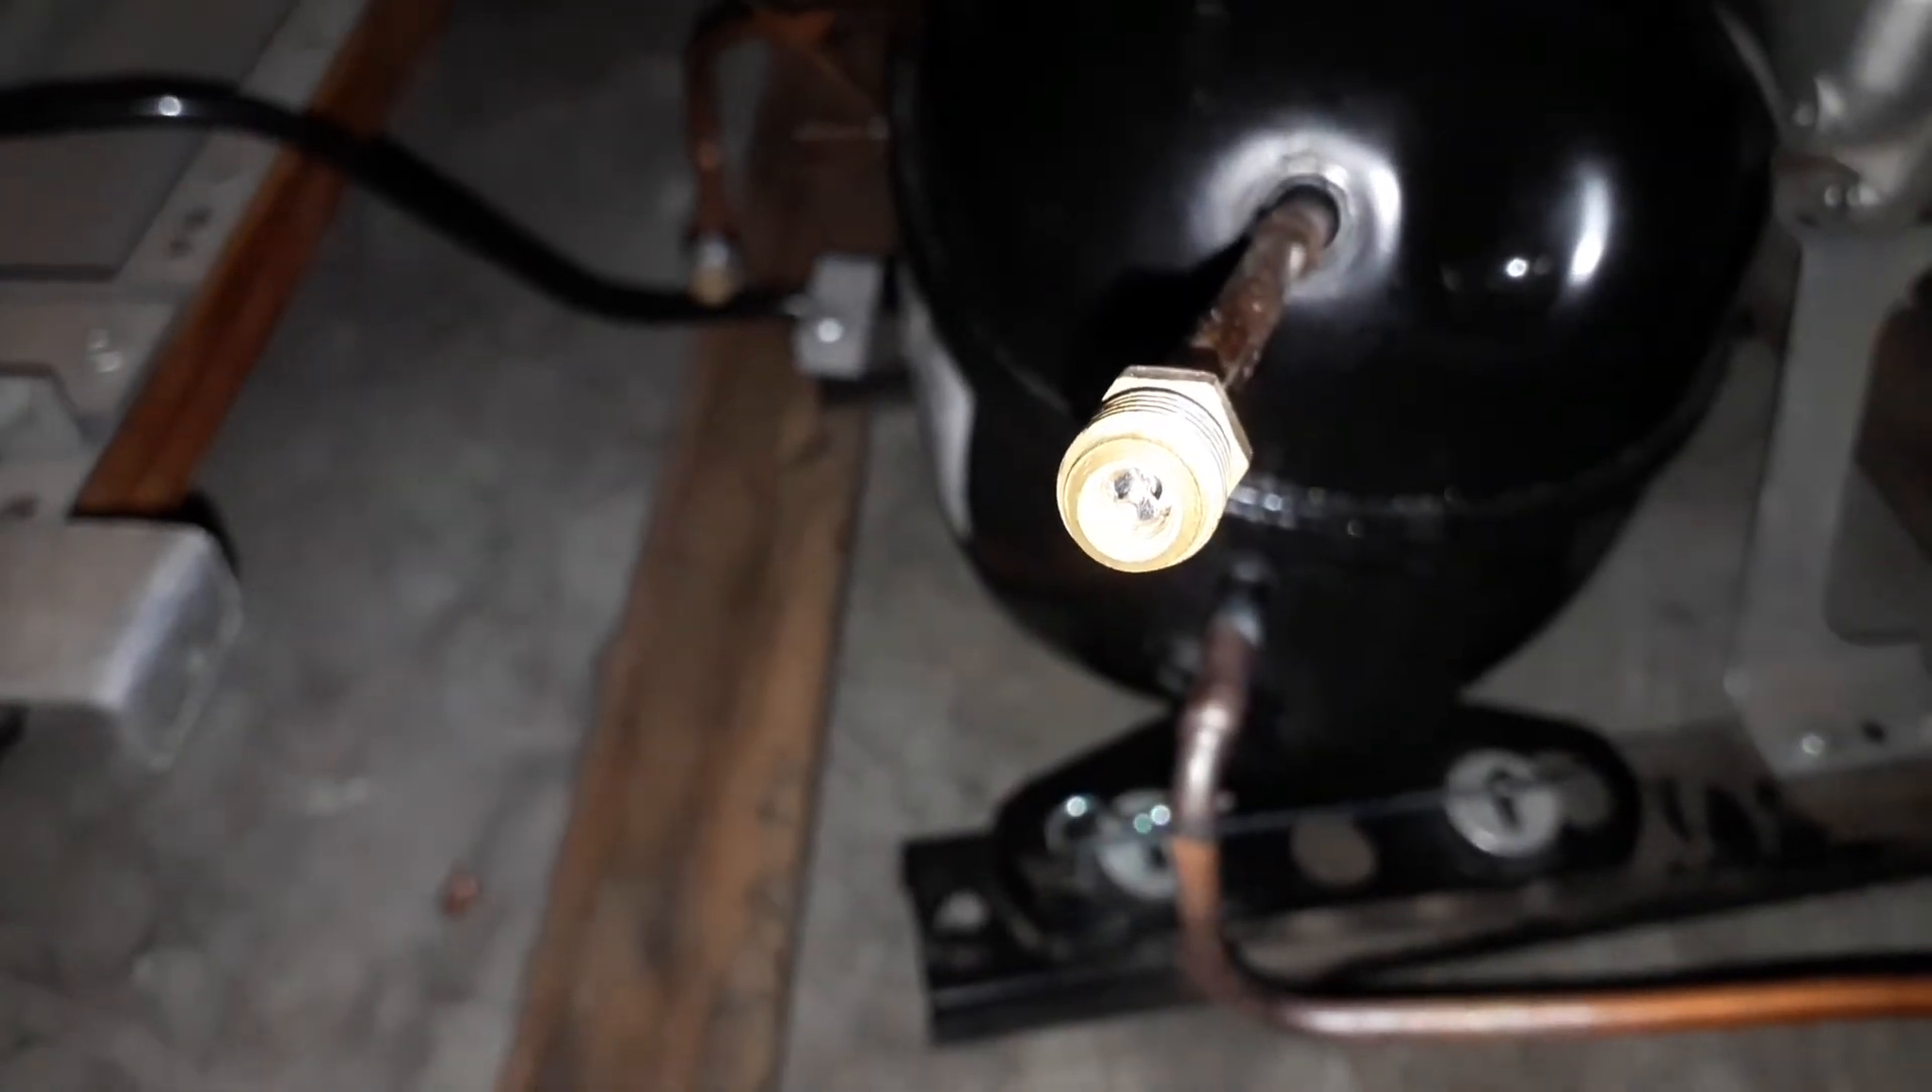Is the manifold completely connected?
No.